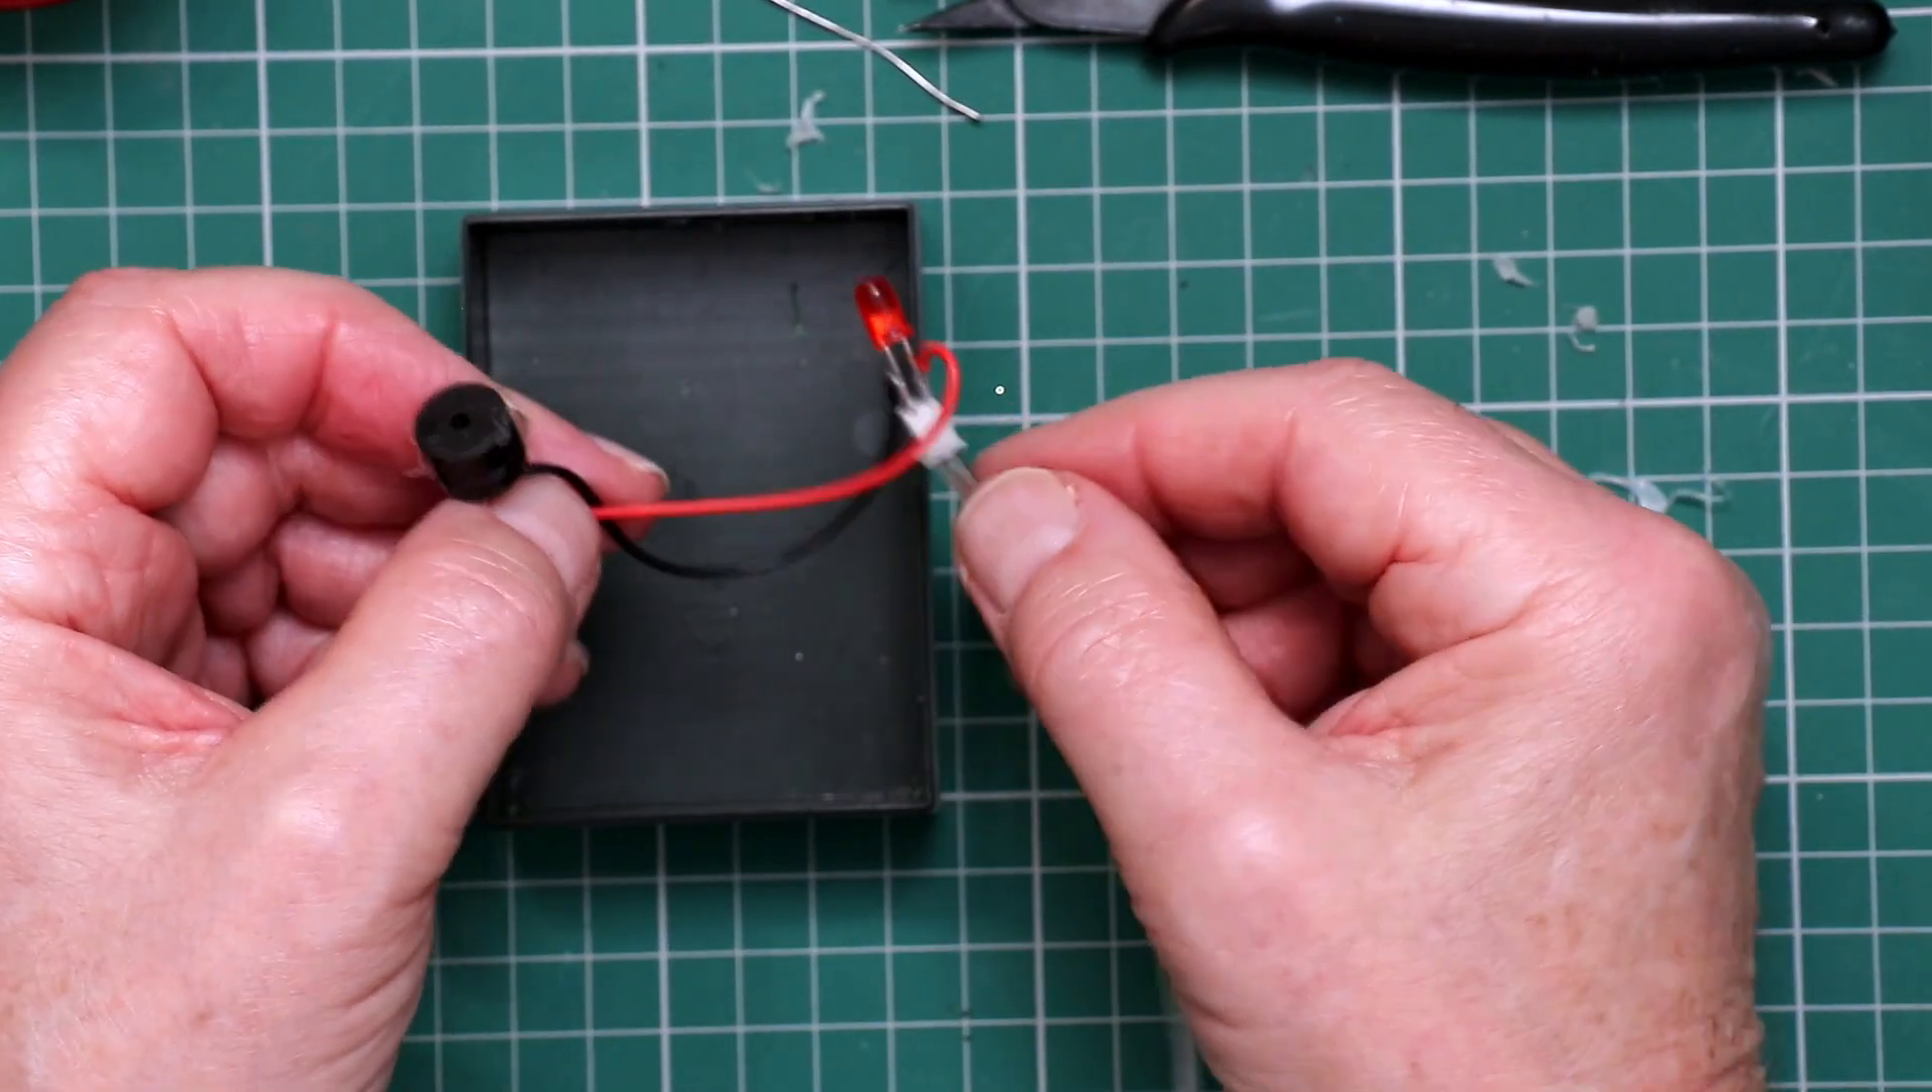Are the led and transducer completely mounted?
No.